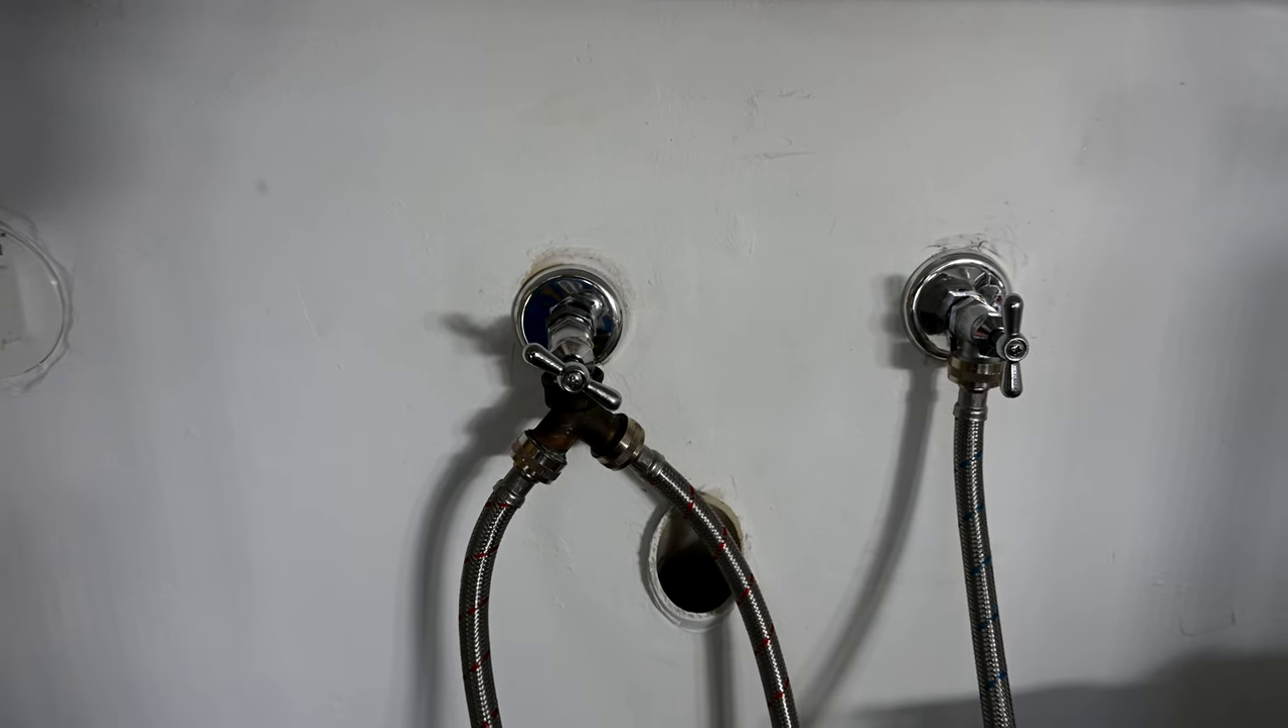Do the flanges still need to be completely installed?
No.